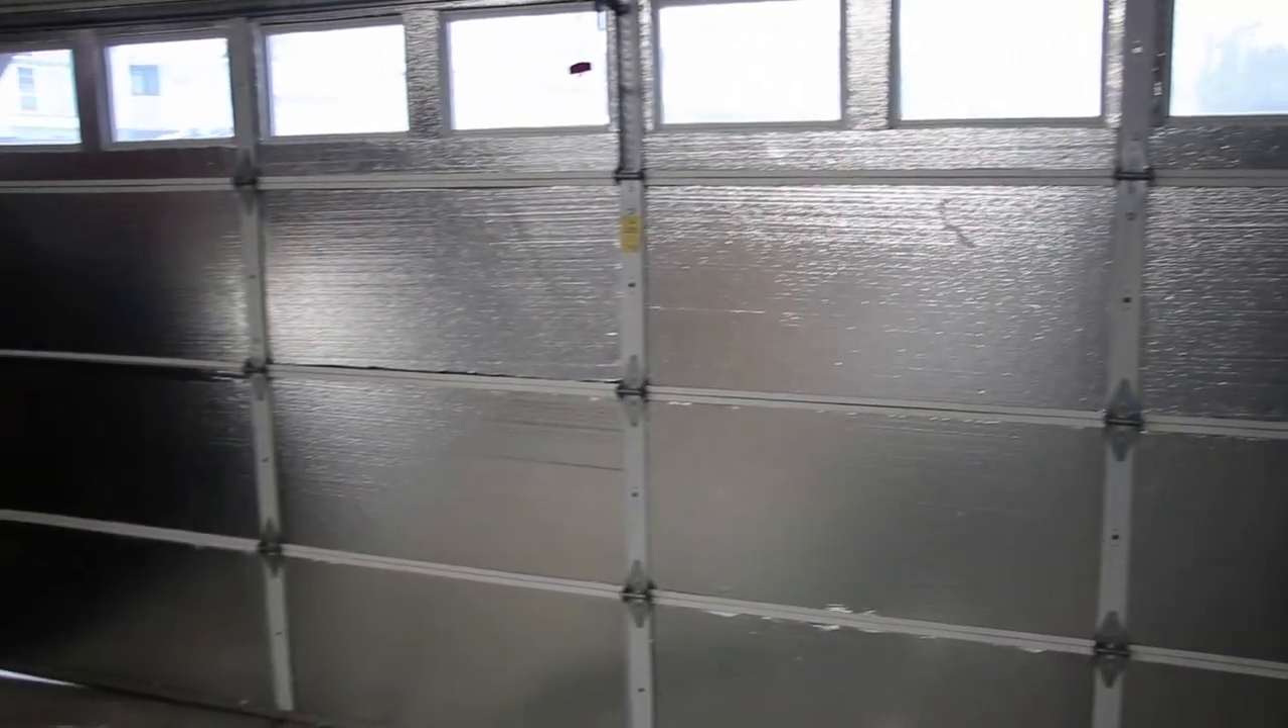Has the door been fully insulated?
Yes.